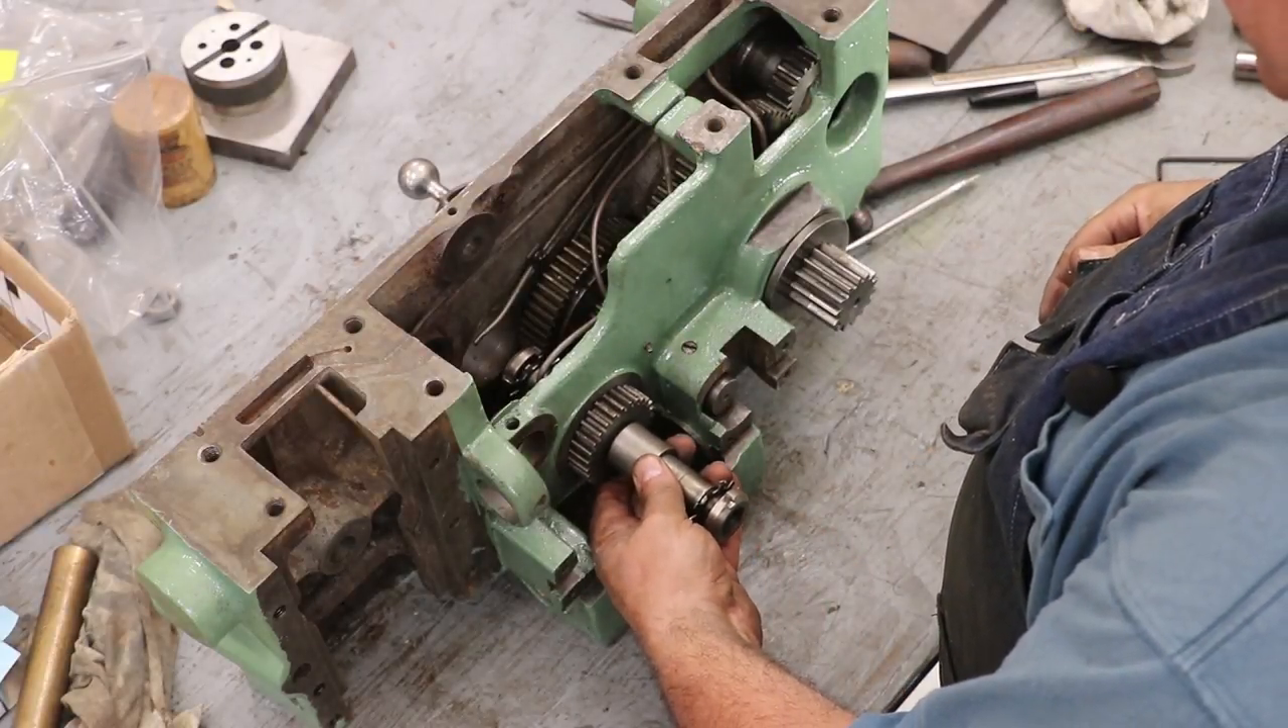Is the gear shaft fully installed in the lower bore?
No.